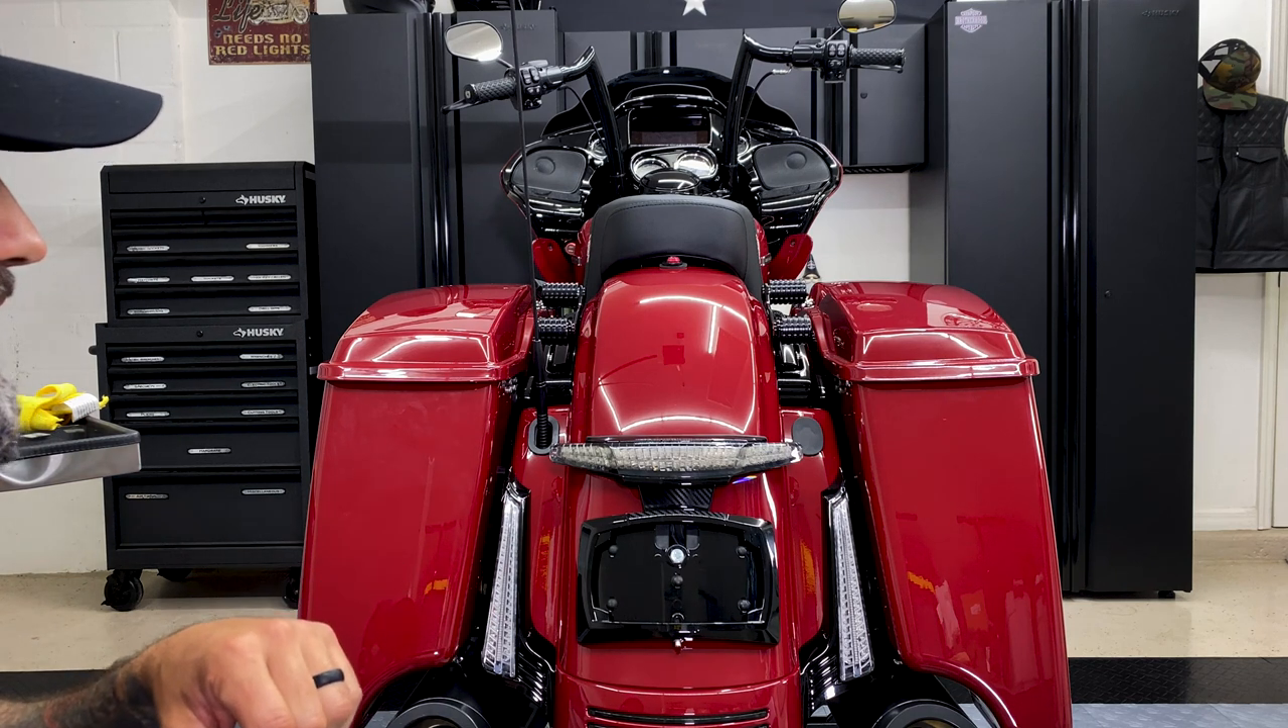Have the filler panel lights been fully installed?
Yes.